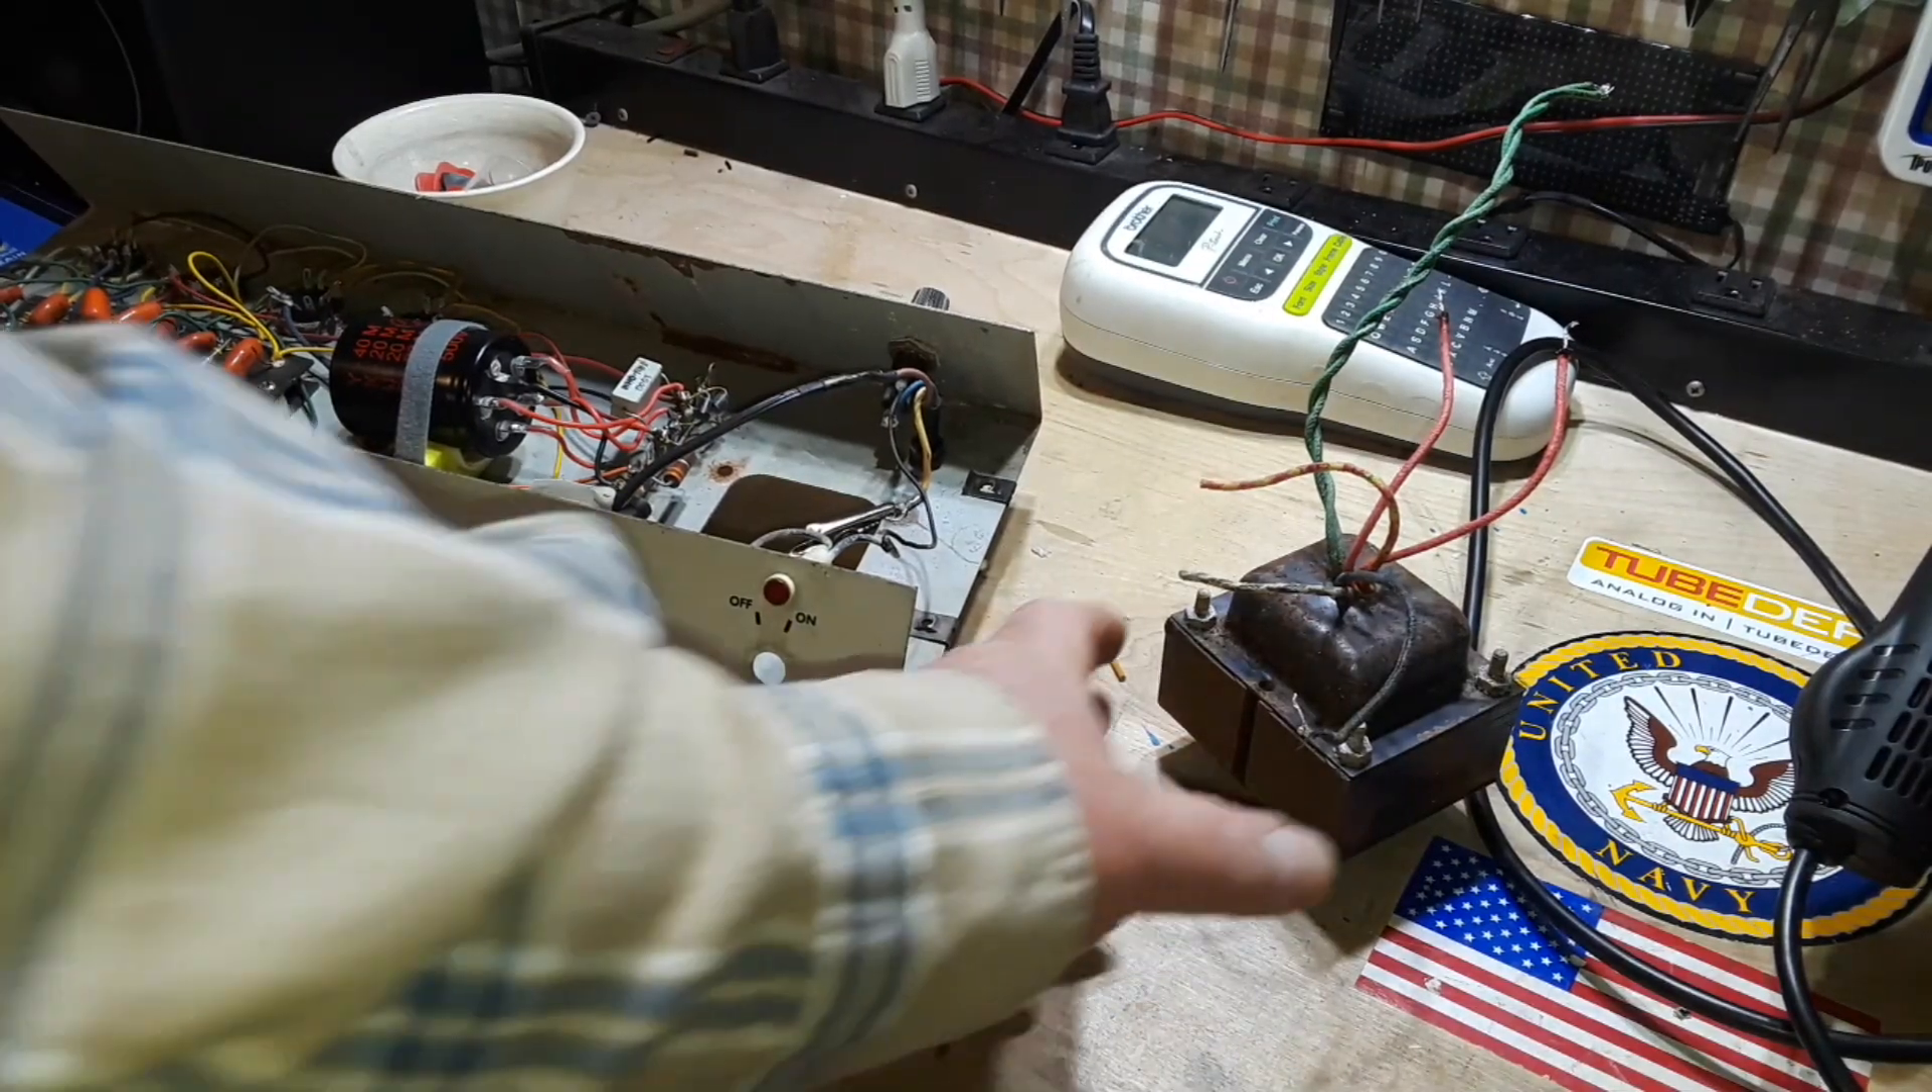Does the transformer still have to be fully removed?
No.